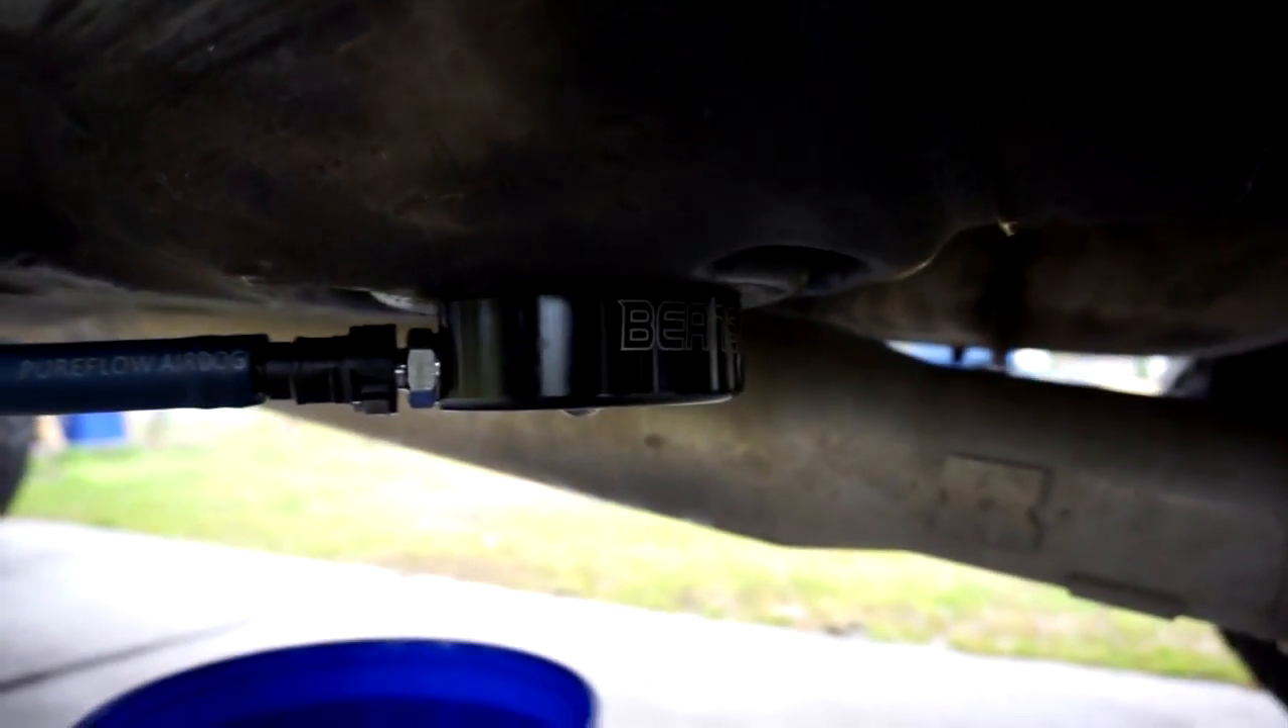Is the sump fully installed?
Yes.